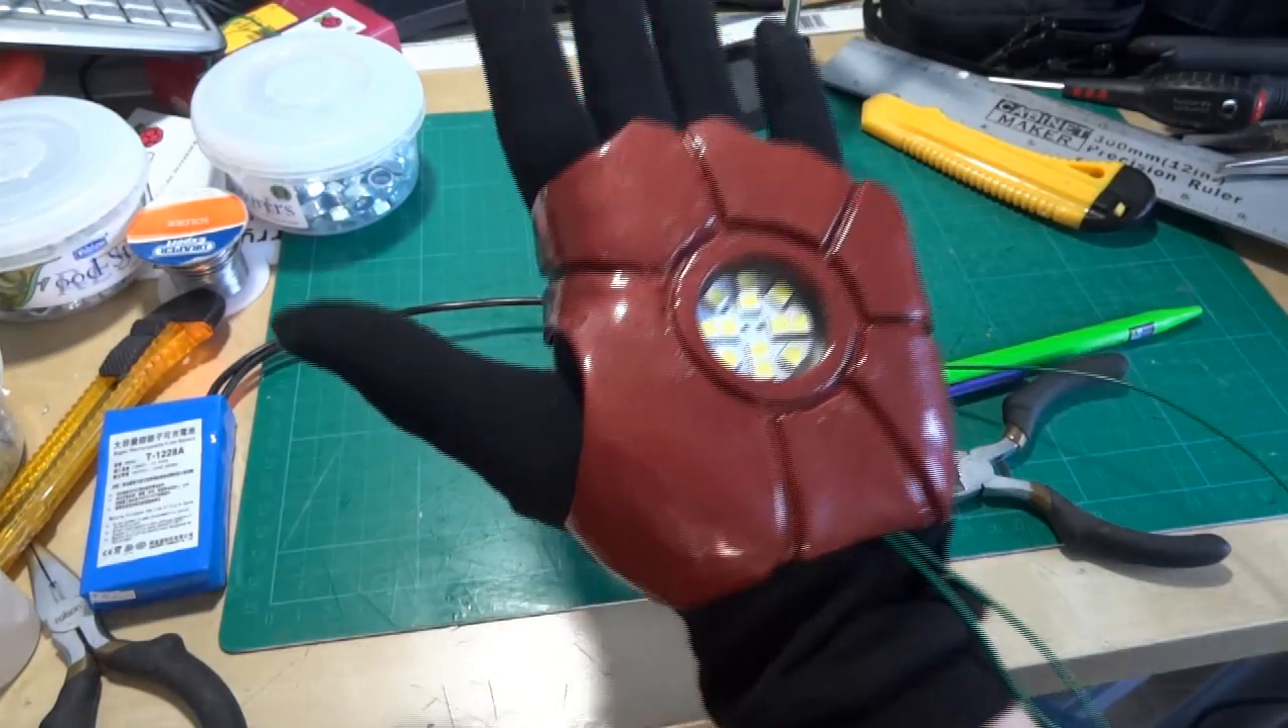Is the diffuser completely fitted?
No.